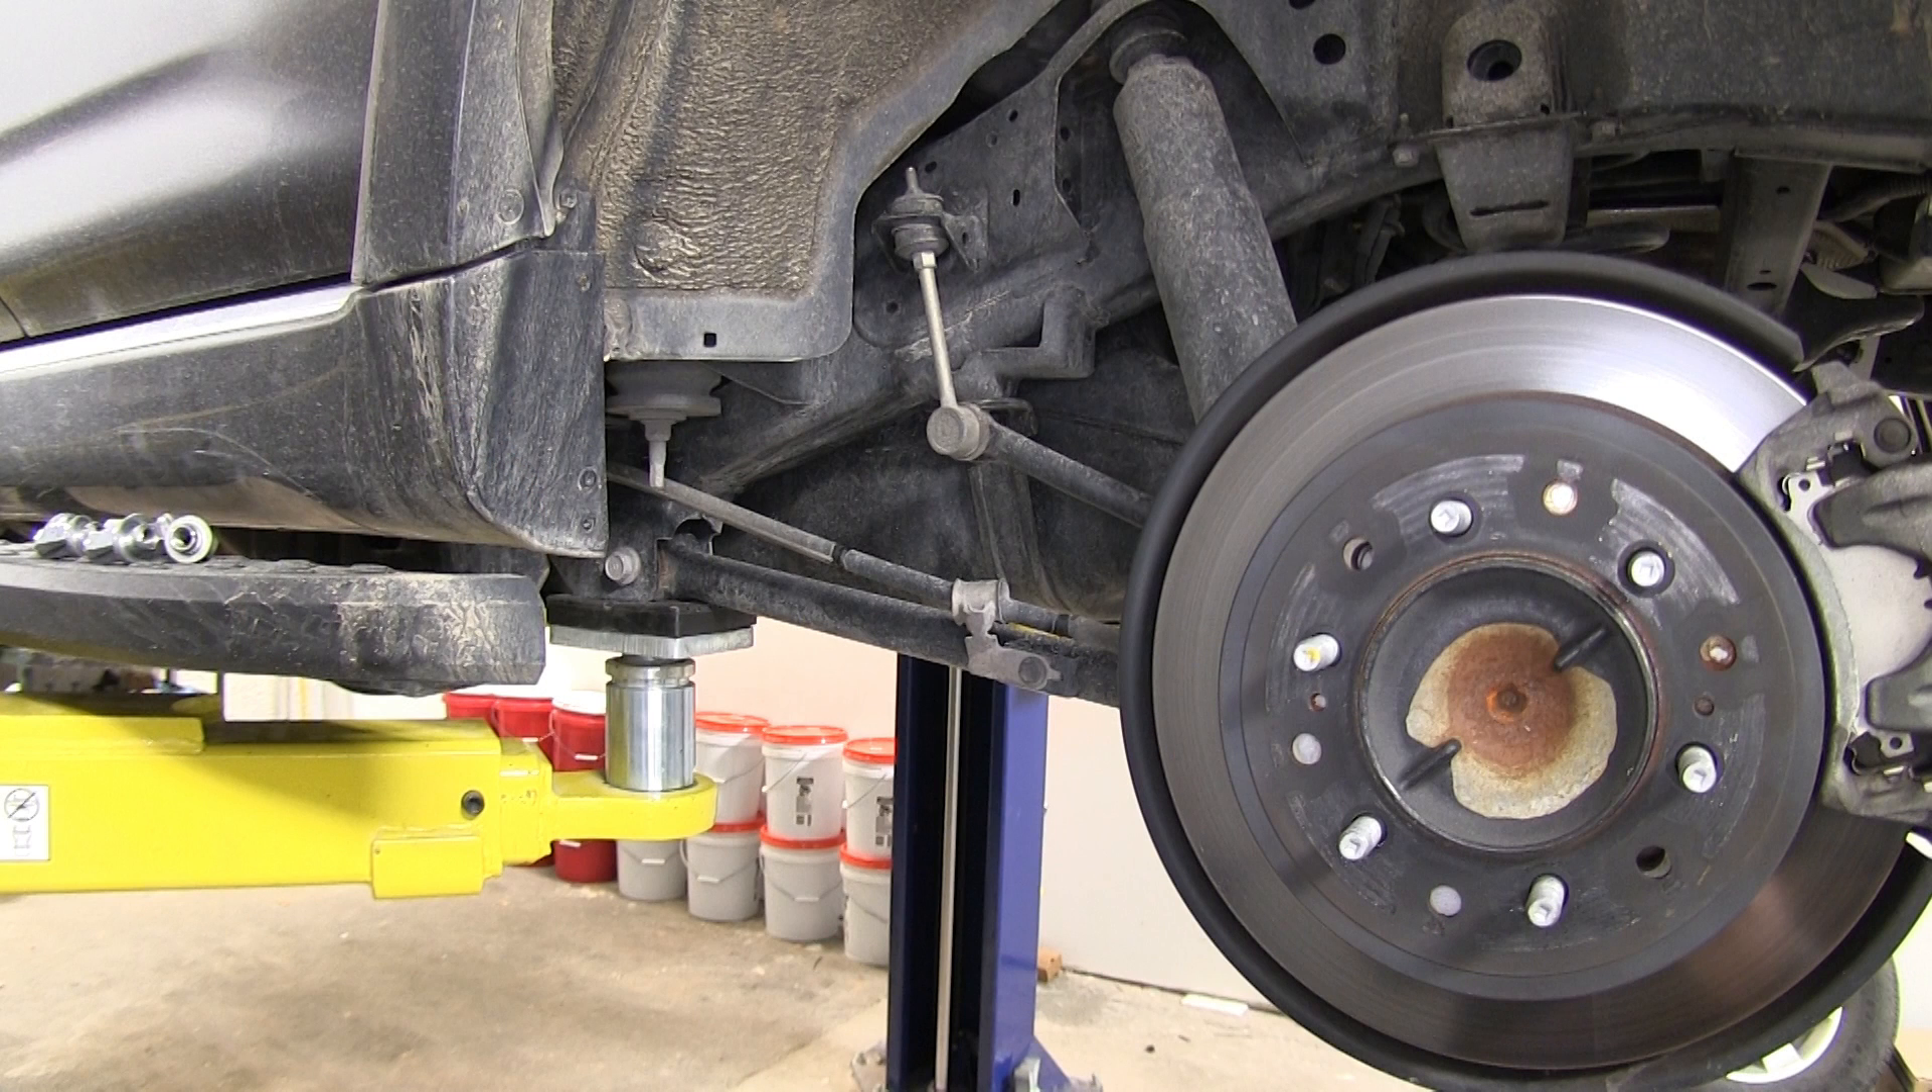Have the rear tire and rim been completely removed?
Yes.